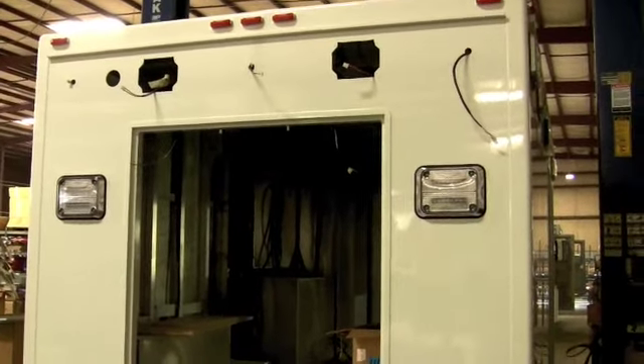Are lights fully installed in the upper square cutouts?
No.